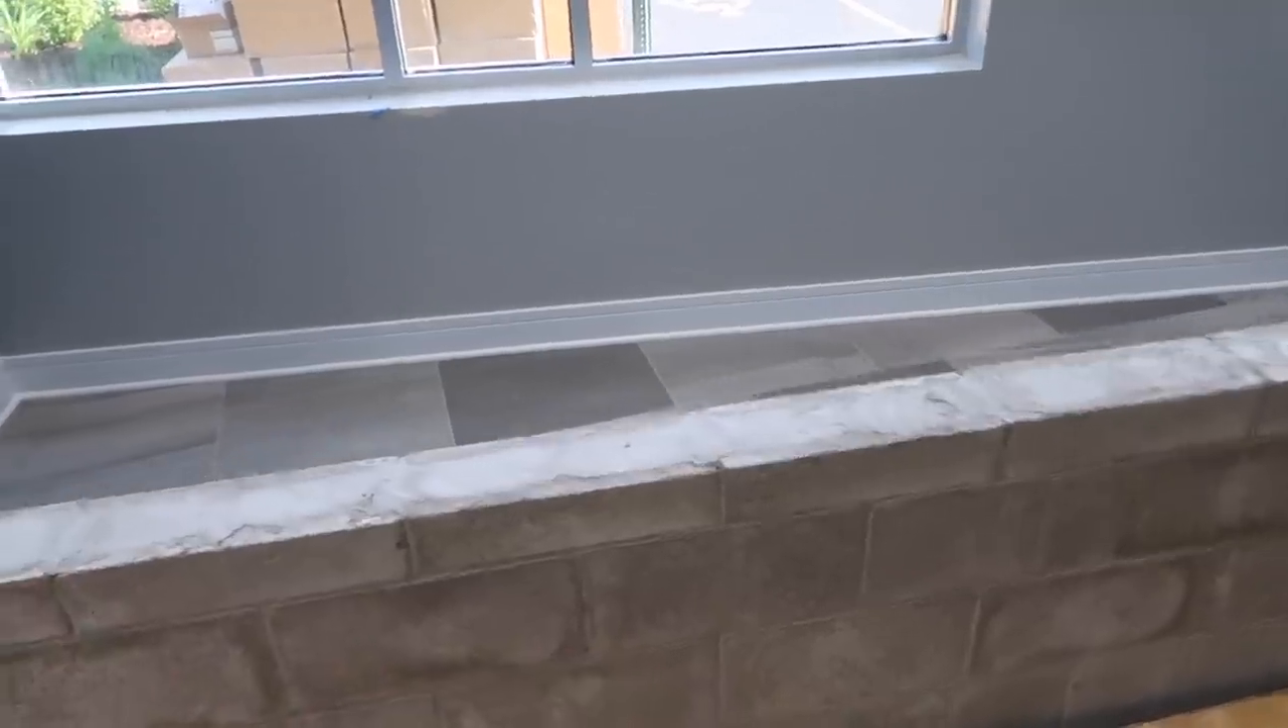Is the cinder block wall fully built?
Yes.